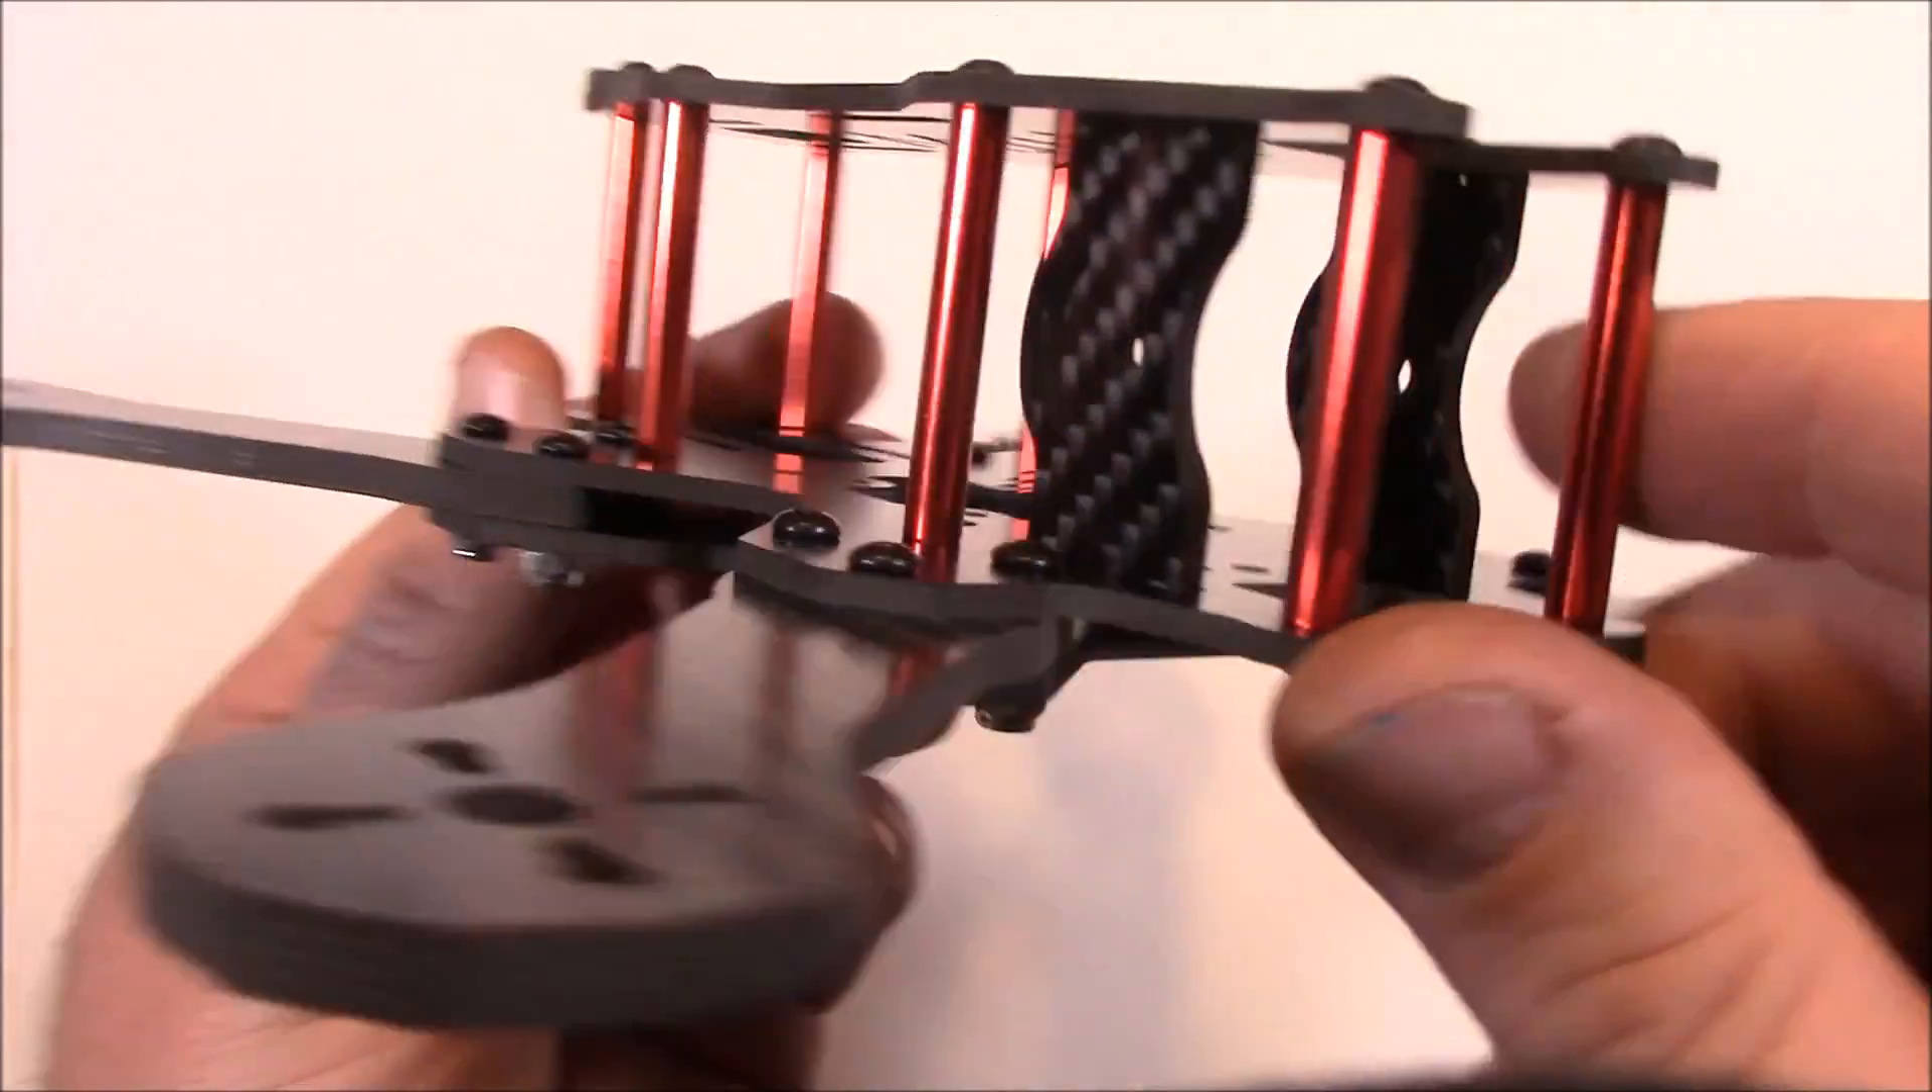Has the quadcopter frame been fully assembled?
Yes.